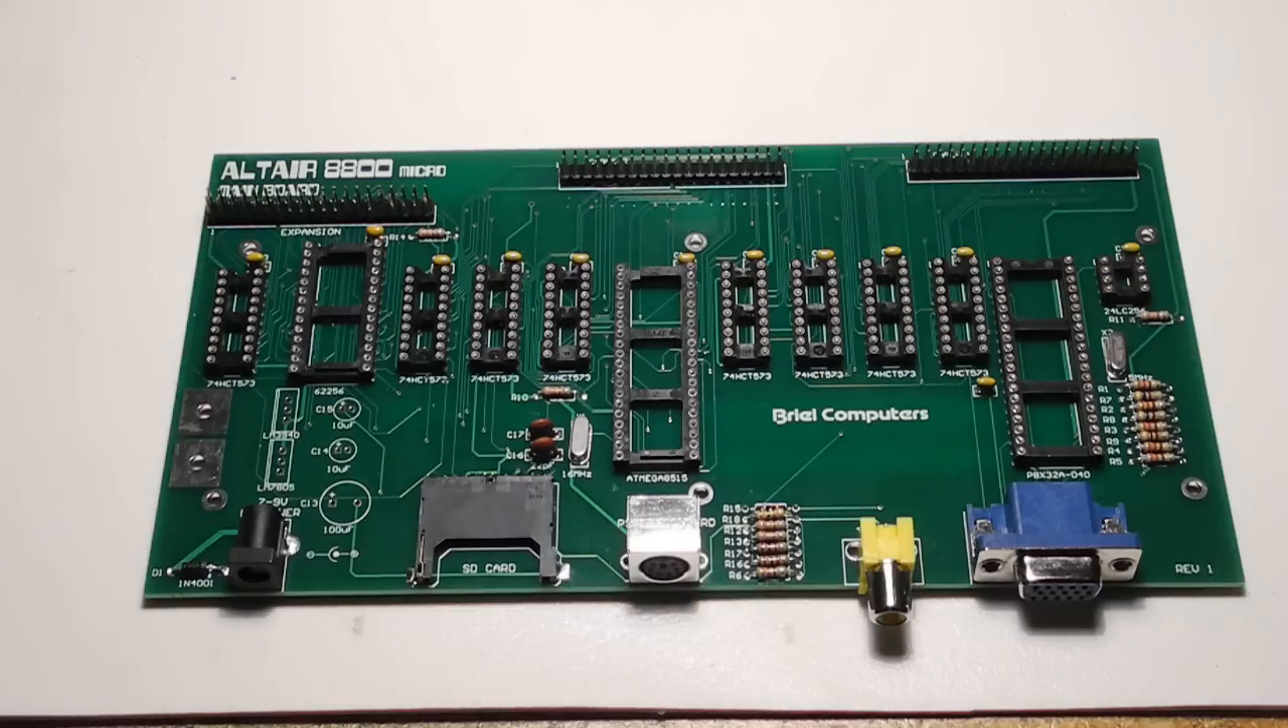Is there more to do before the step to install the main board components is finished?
Yes.